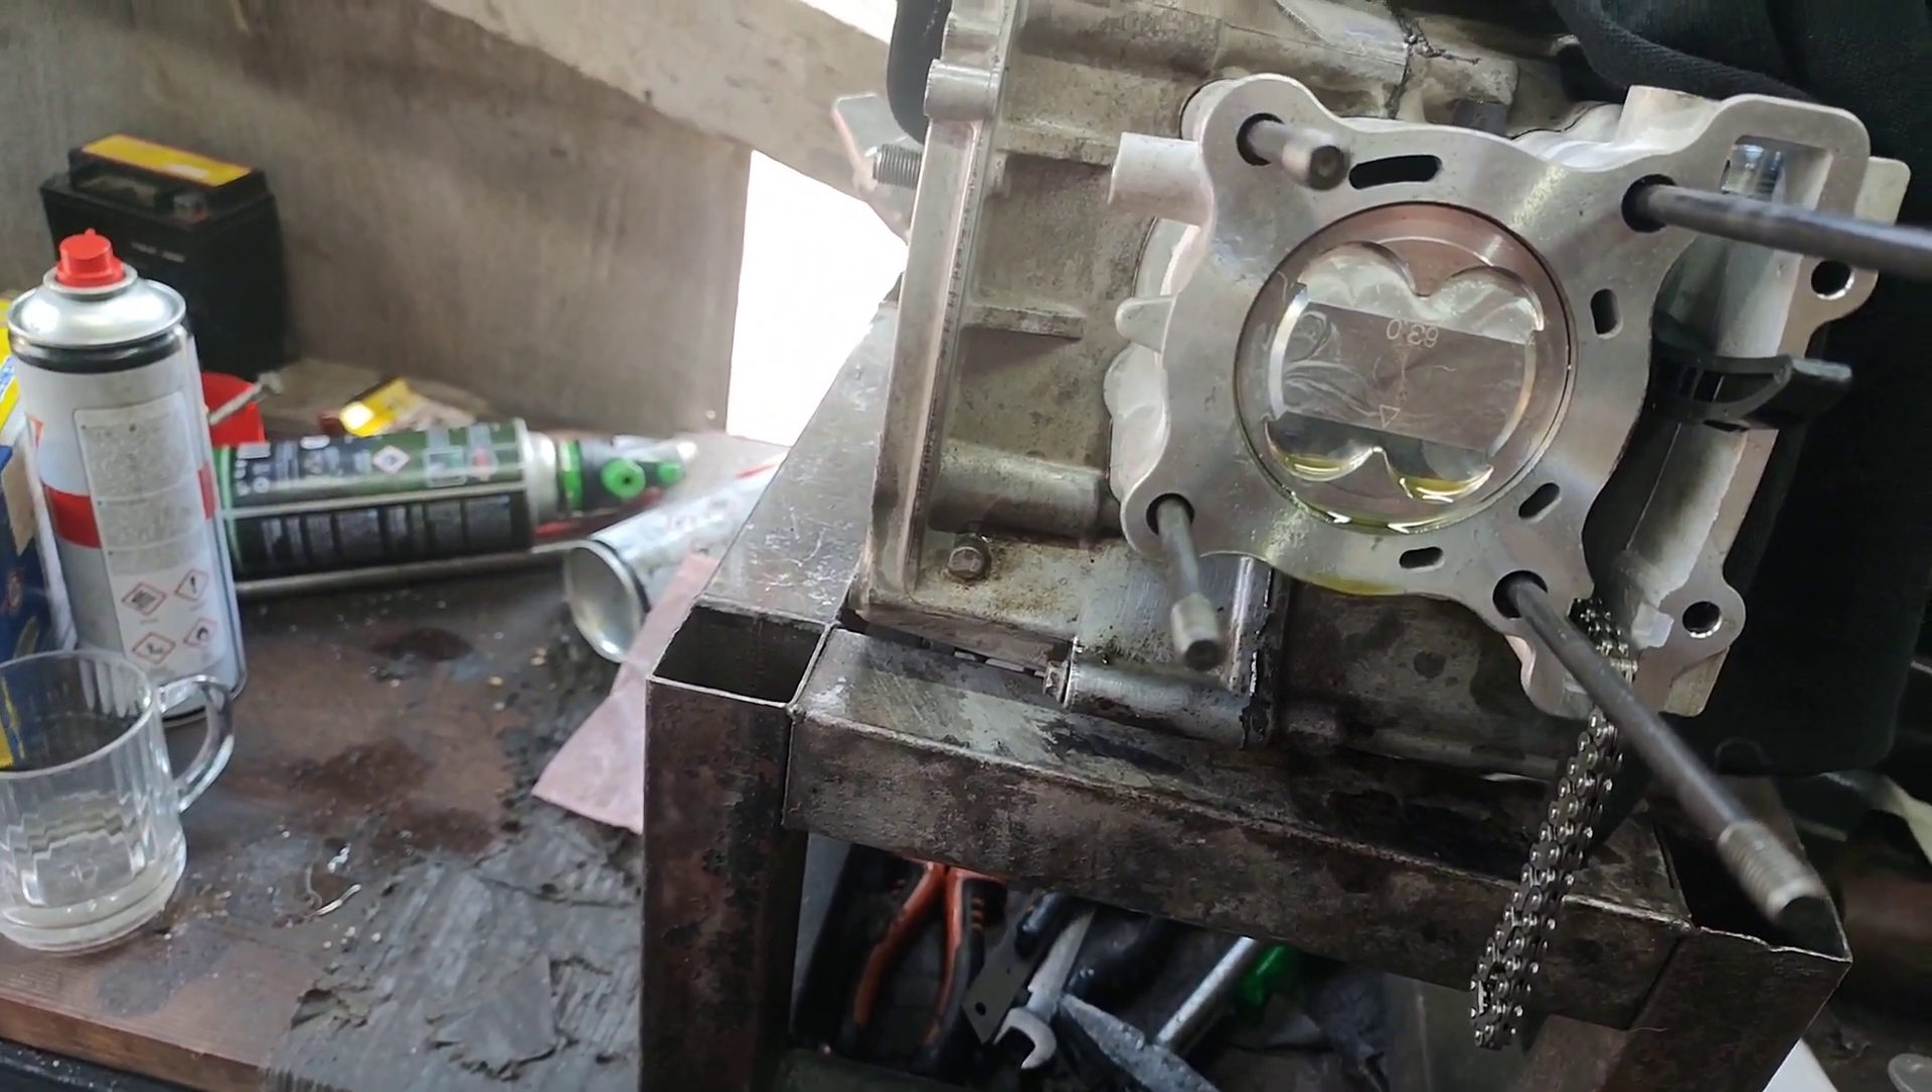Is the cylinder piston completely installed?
Yes.